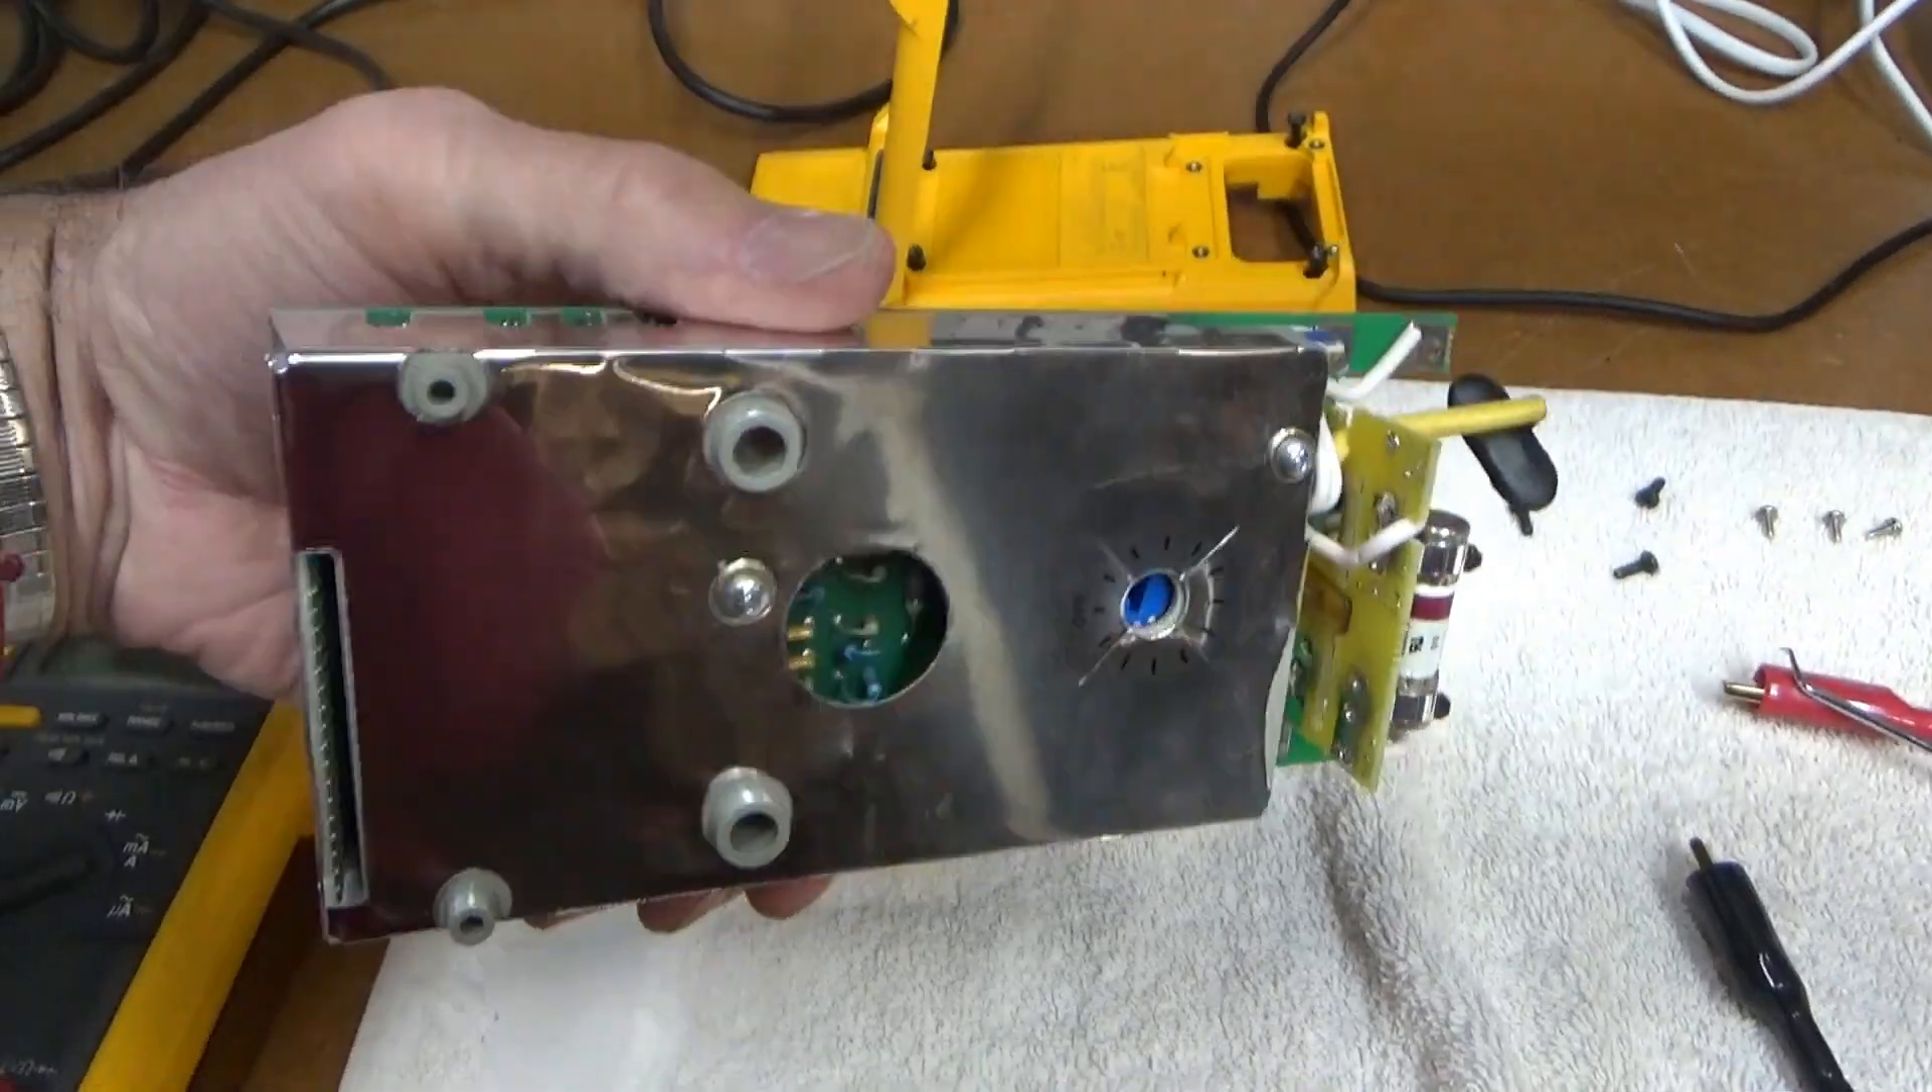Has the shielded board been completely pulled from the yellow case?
Yes.